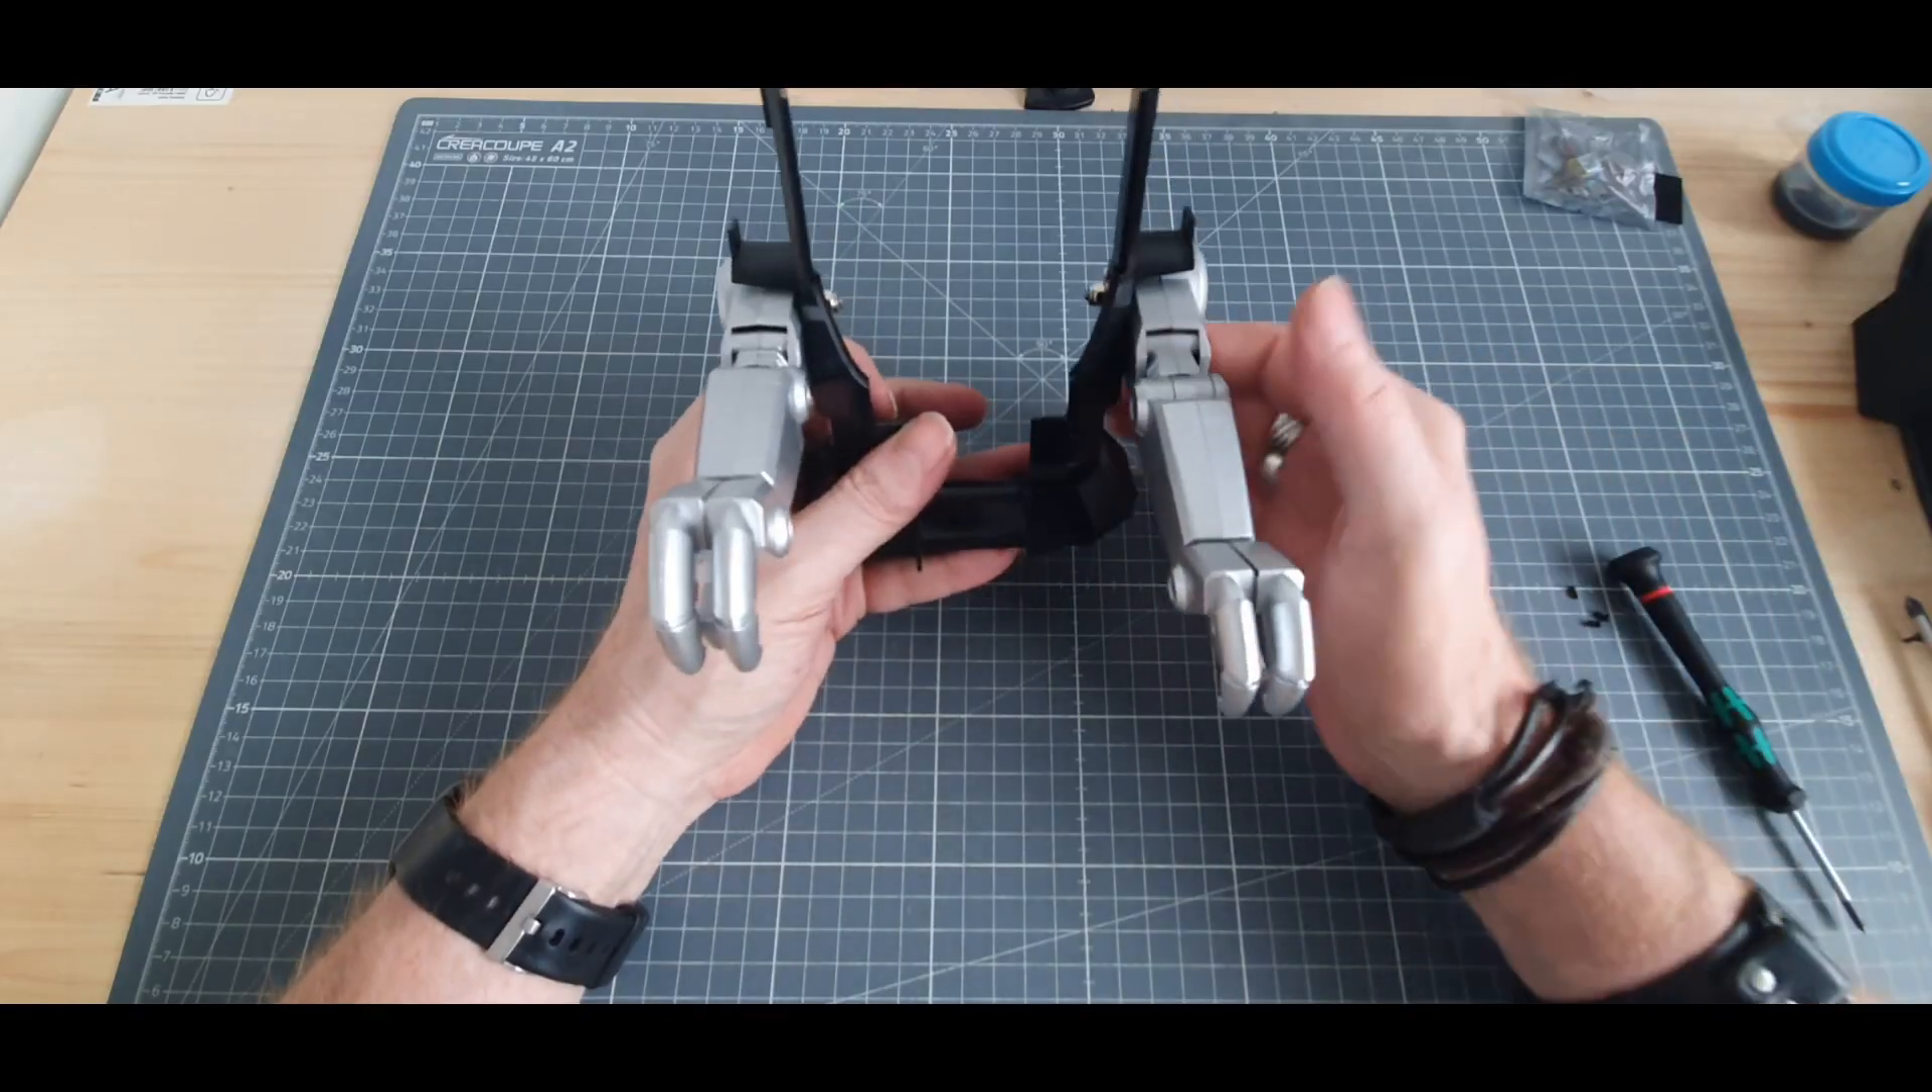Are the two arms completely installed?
Yes.